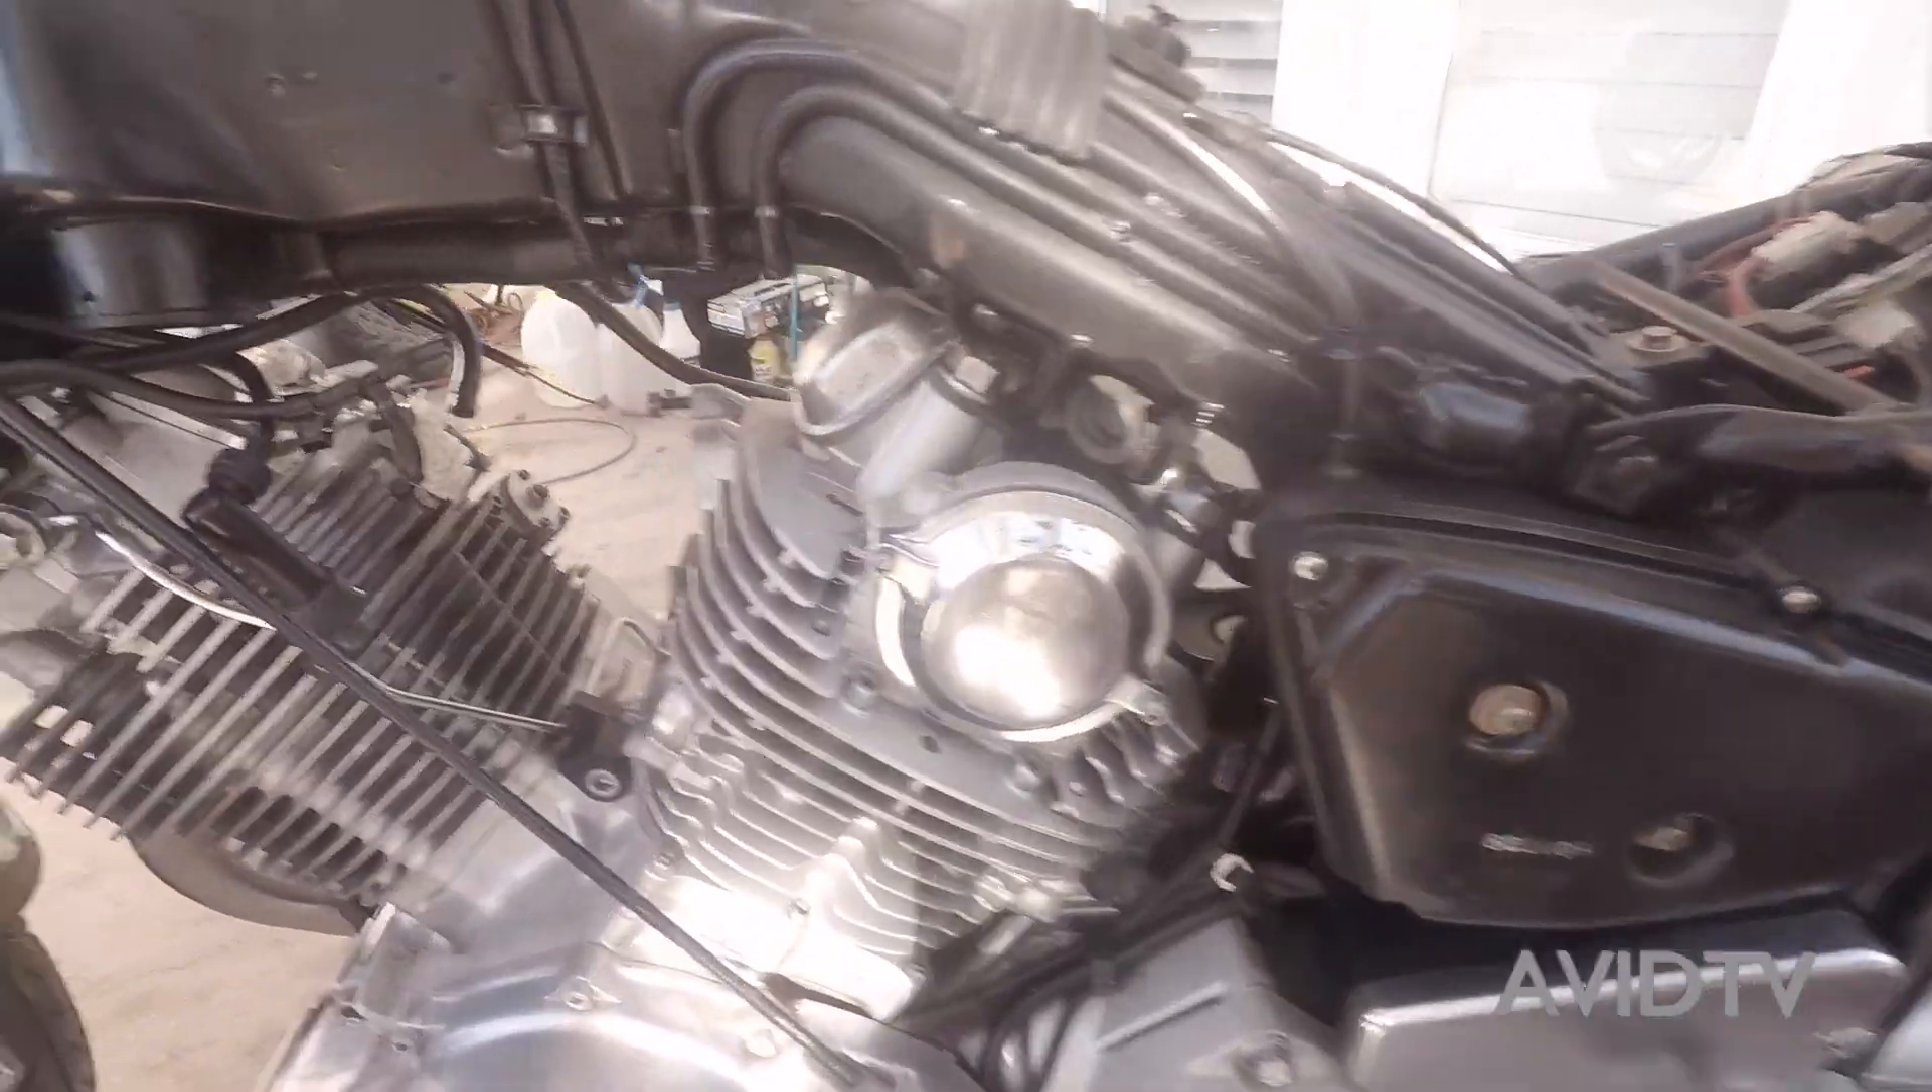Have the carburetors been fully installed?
No.